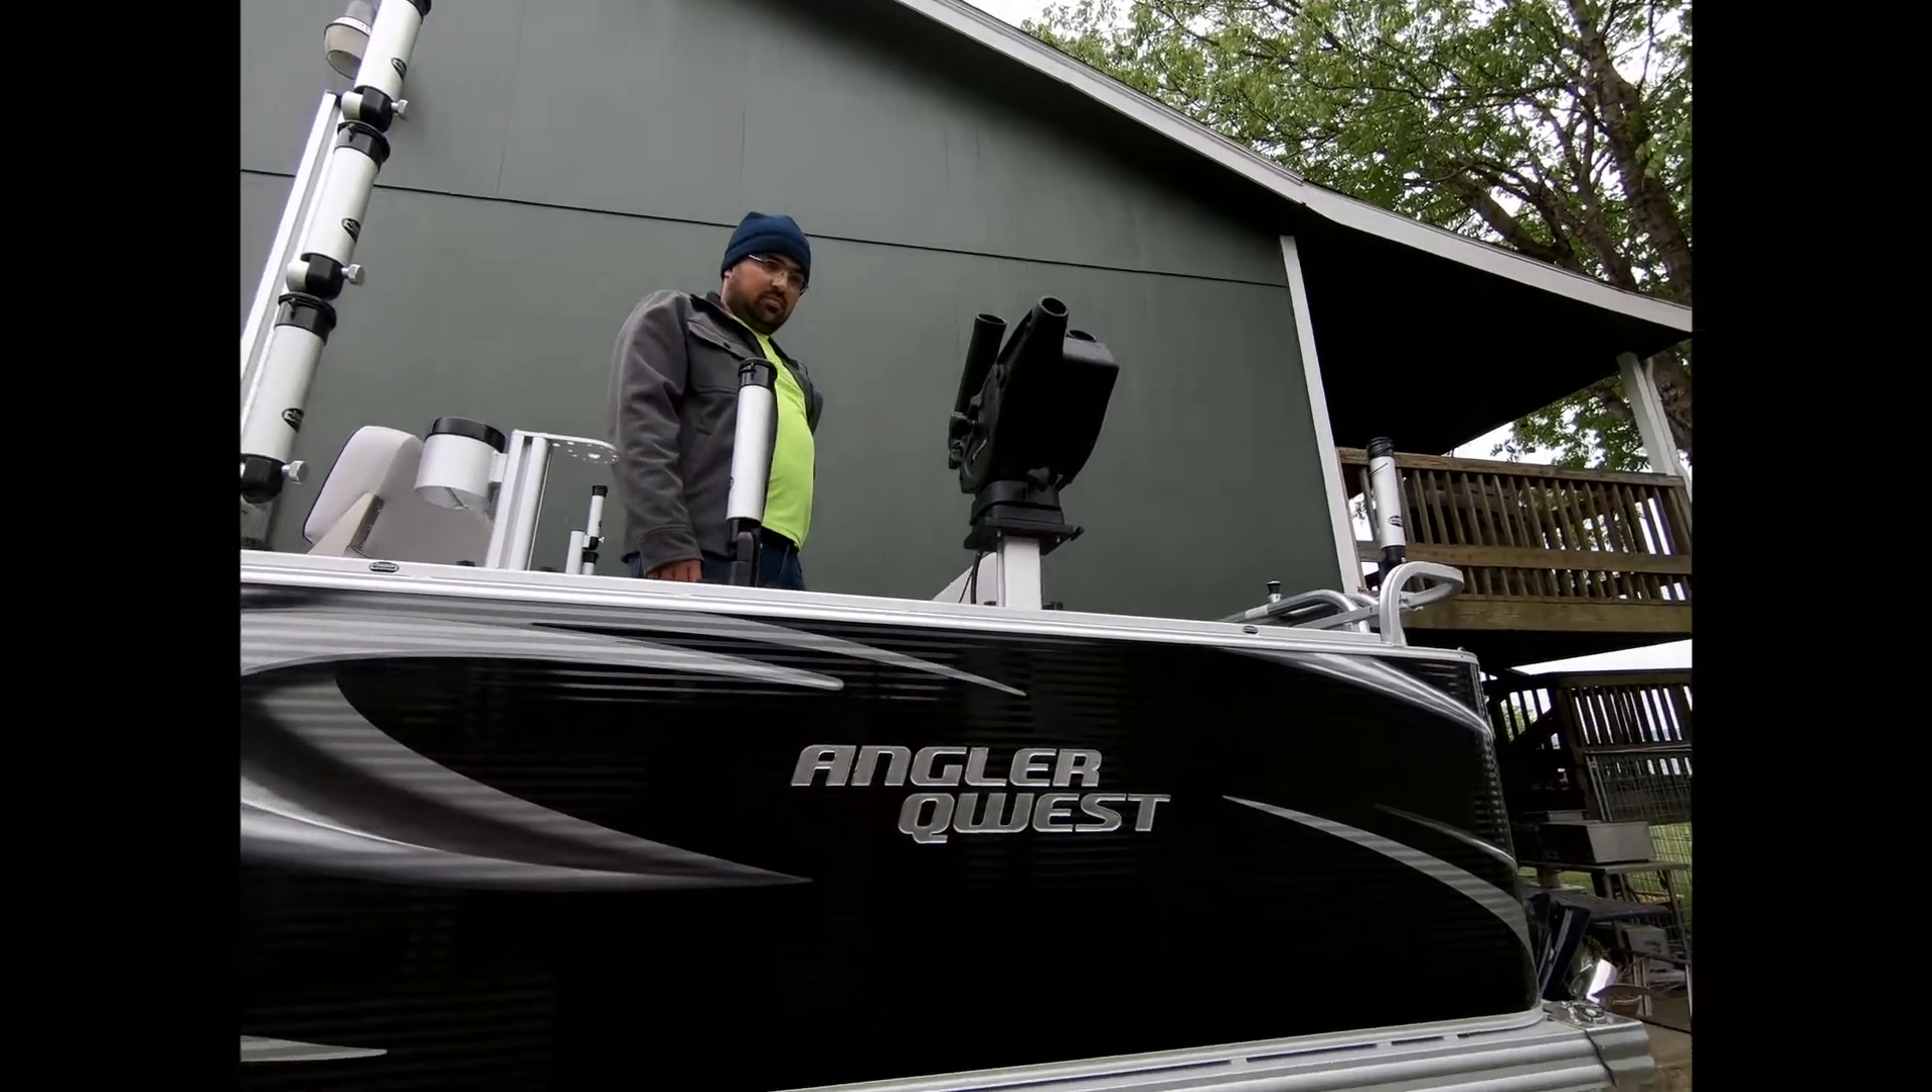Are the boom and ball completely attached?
No.